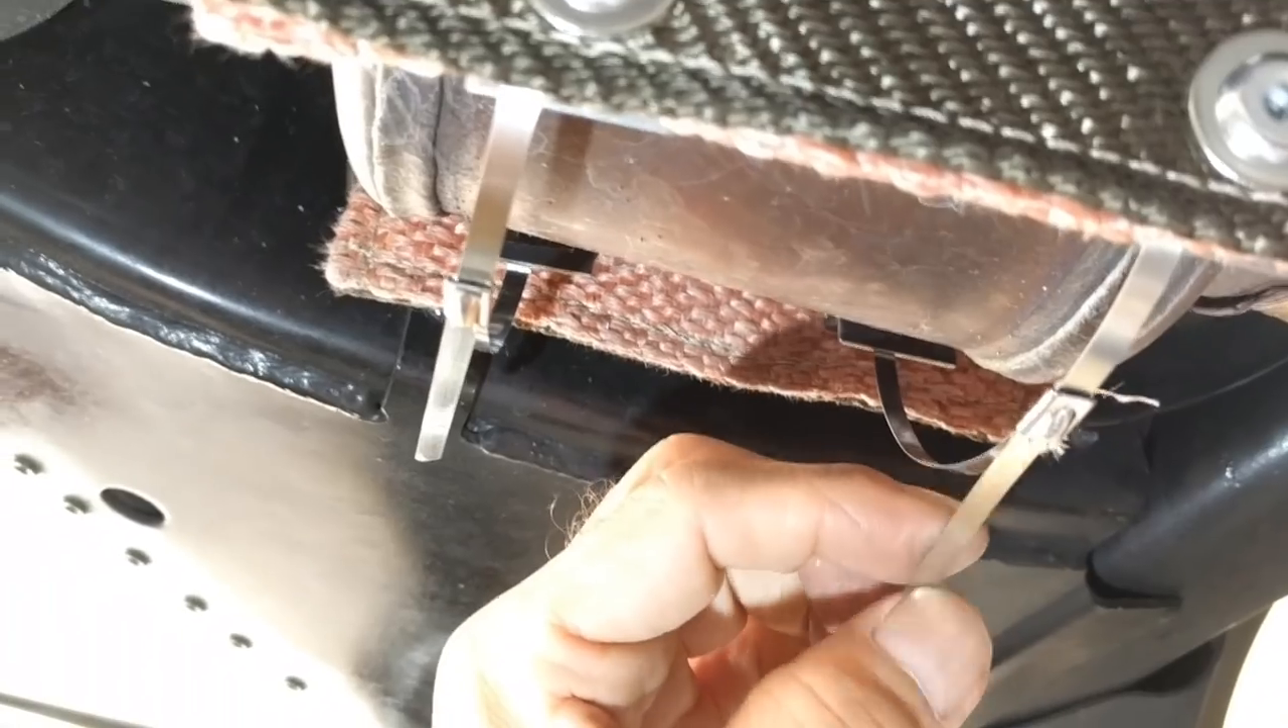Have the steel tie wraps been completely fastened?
No.